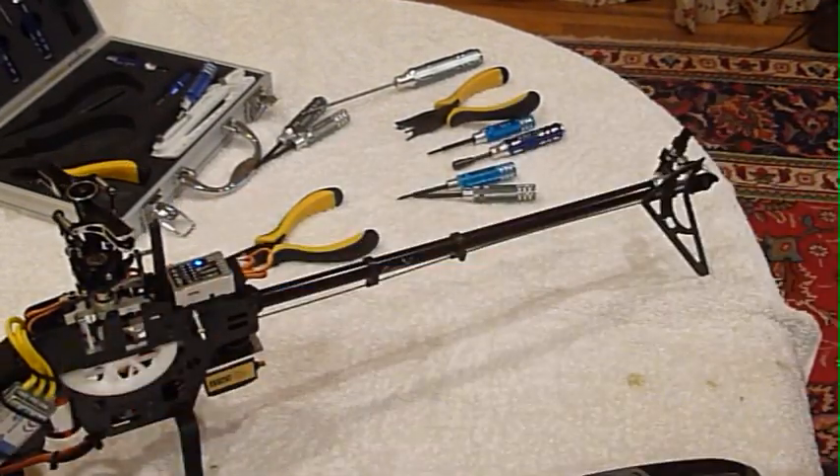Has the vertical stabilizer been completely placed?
Yes.